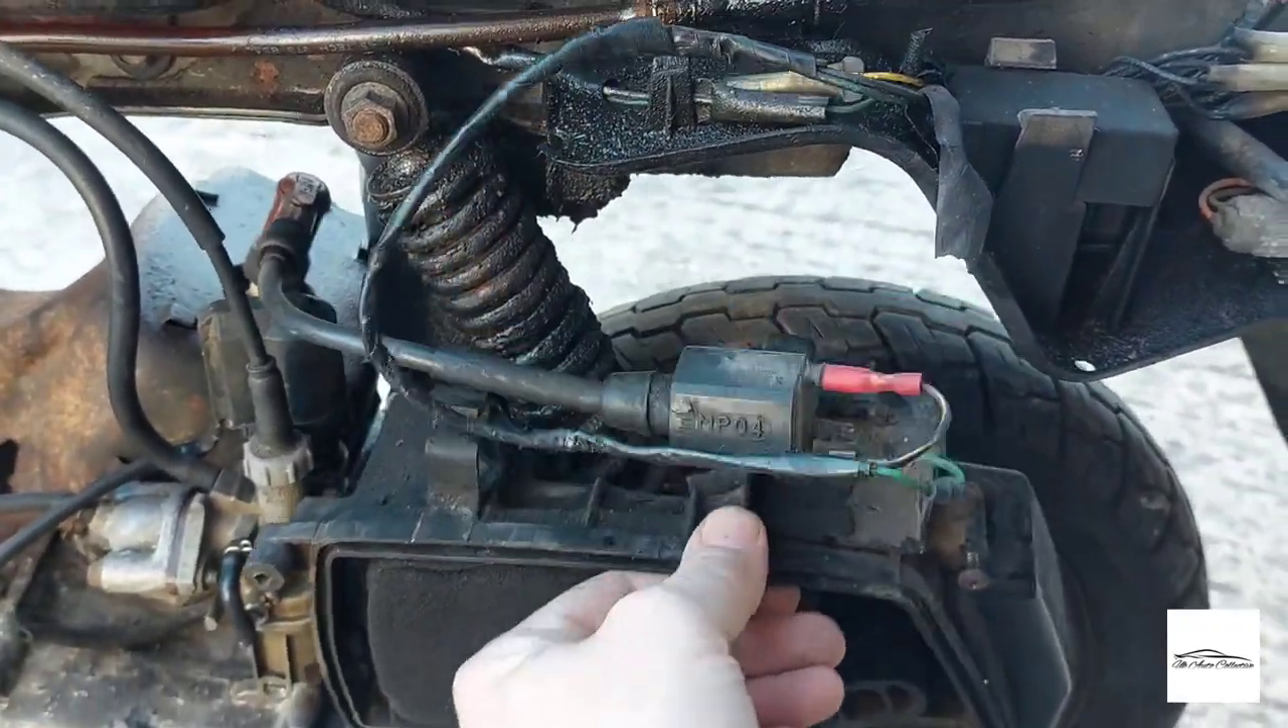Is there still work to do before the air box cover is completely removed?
No.